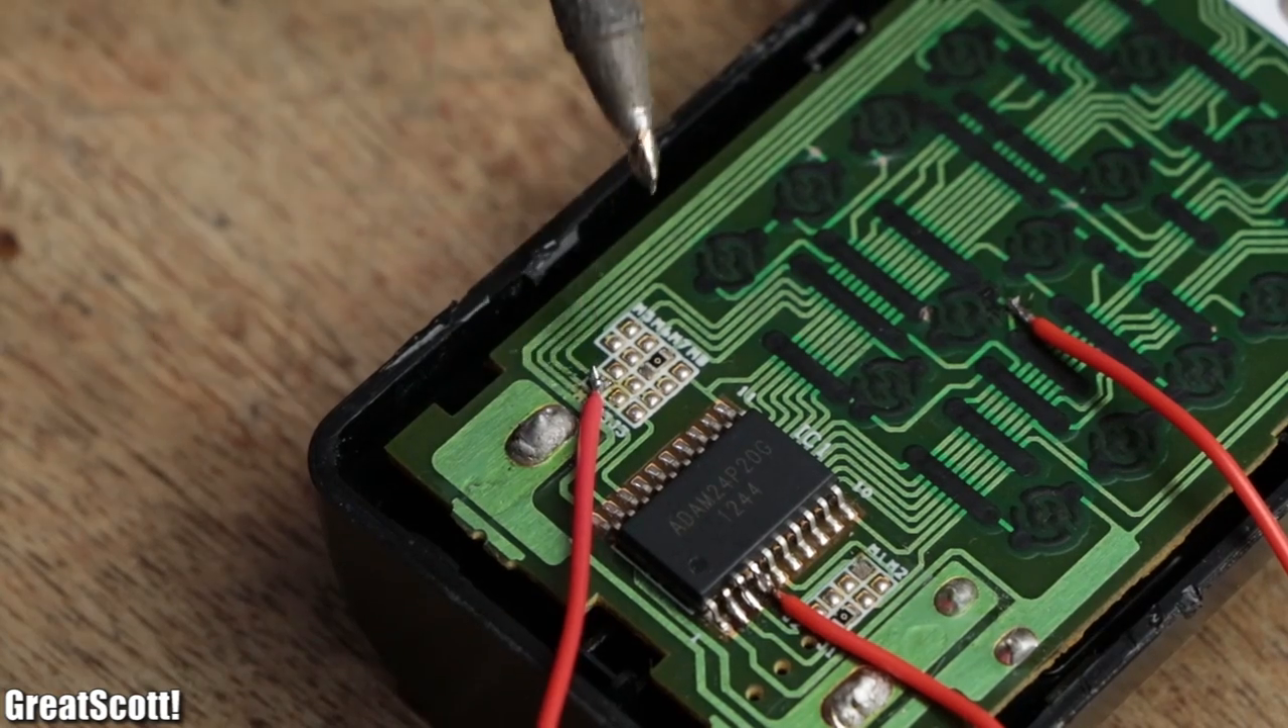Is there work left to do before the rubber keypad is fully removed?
No.